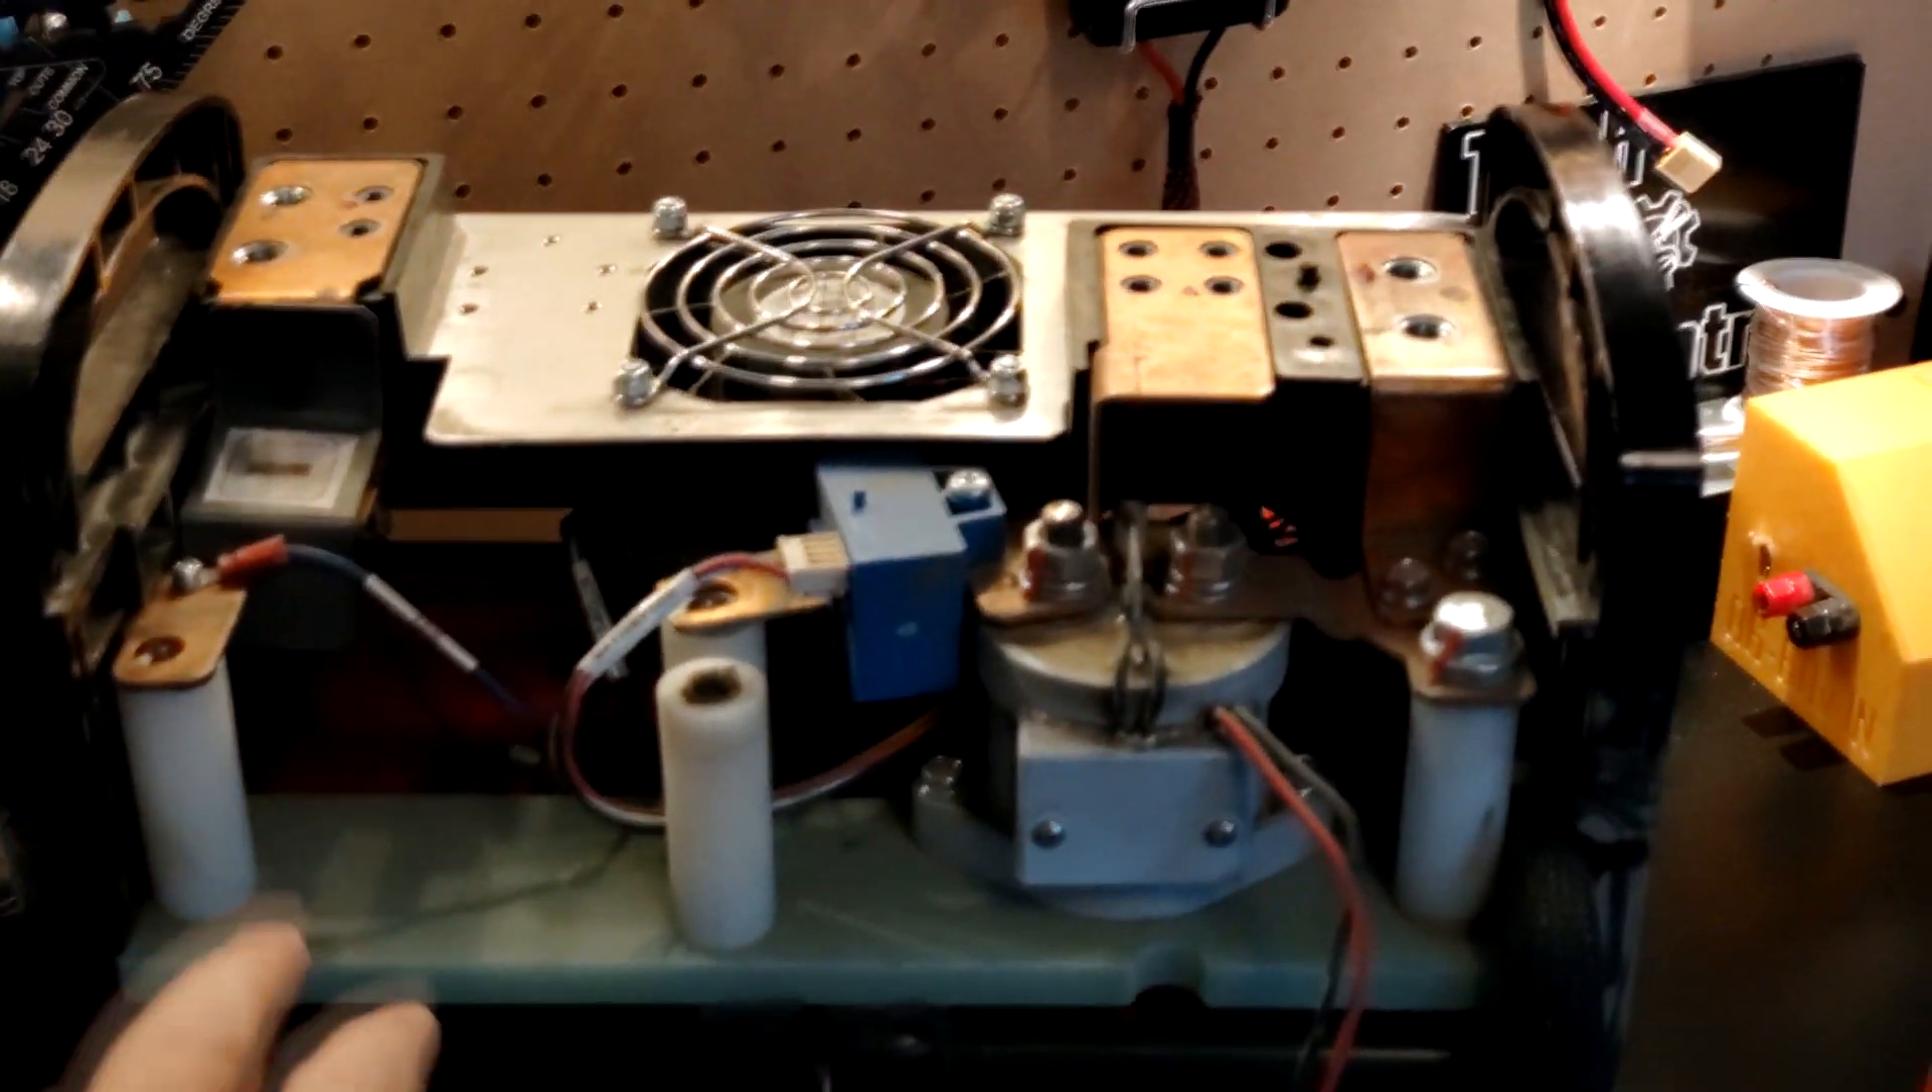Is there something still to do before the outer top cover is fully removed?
No.